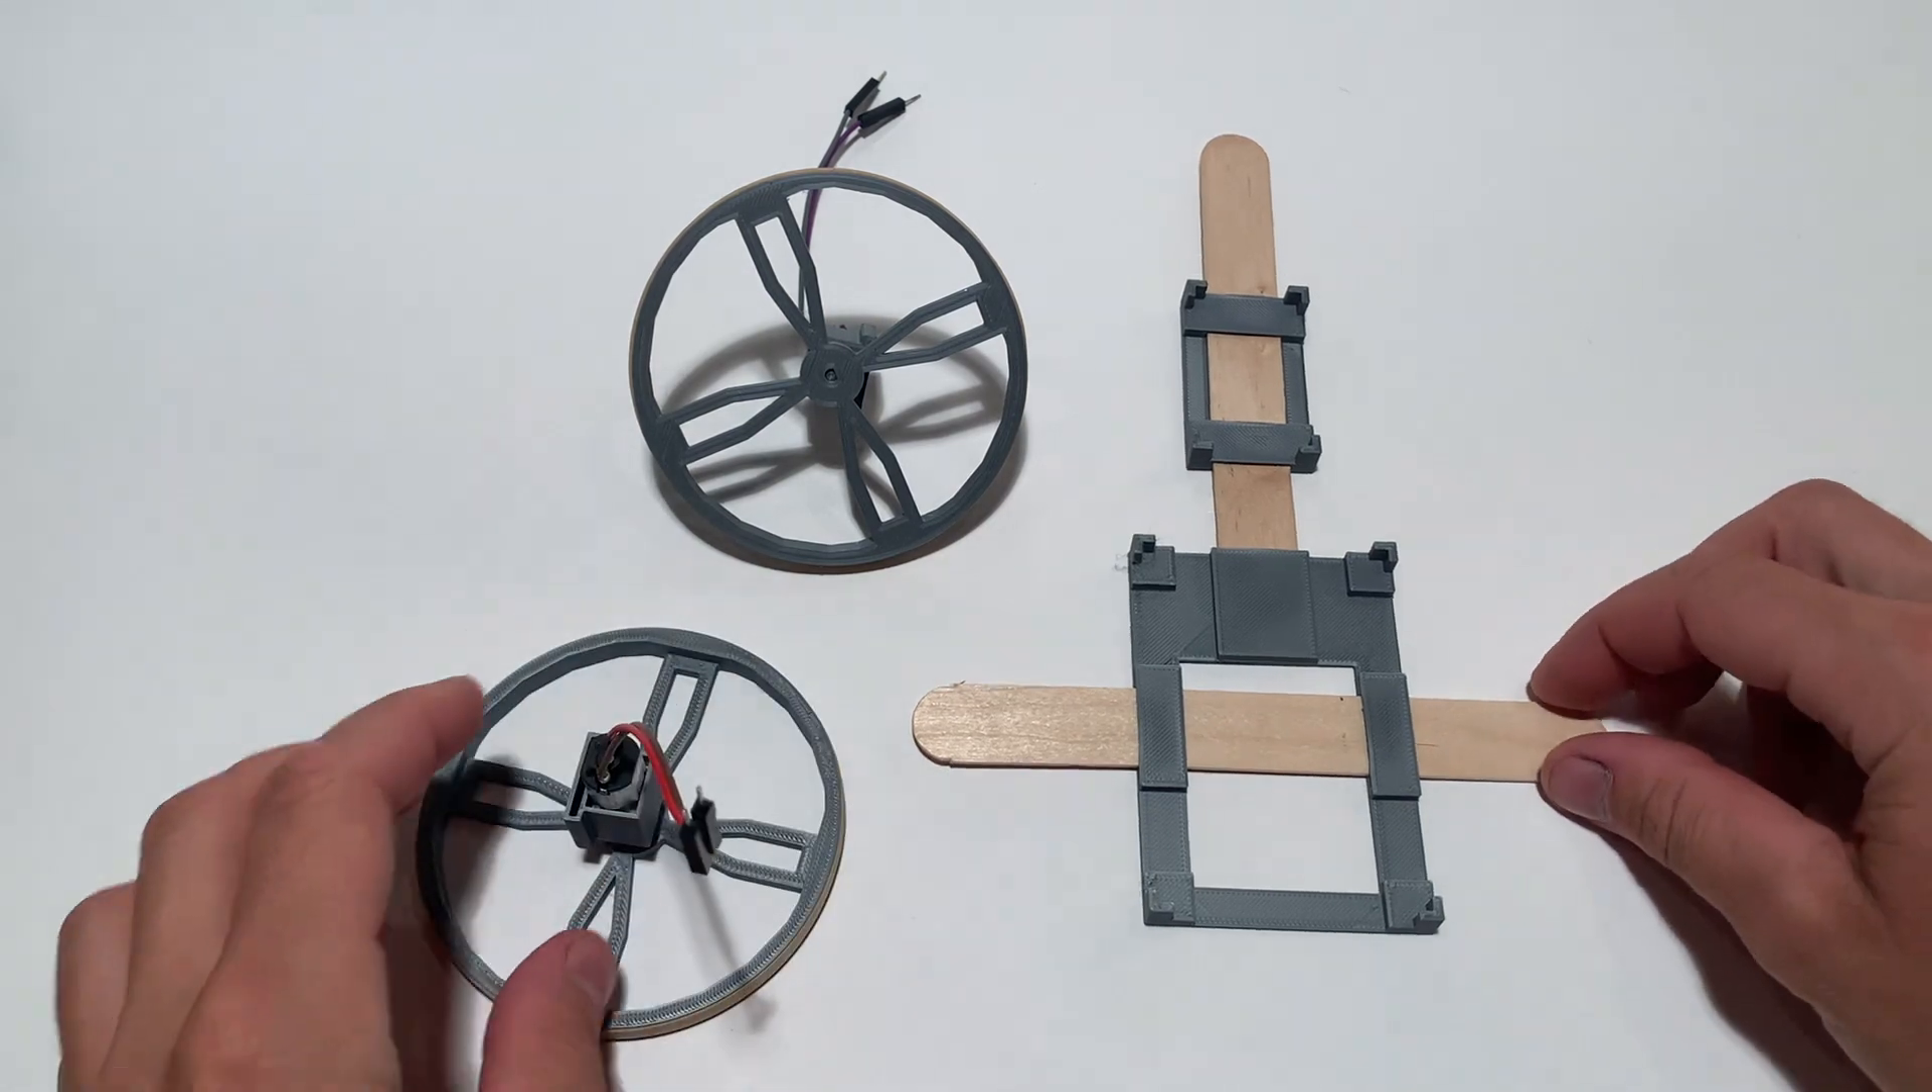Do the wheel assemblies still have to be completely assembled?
No.